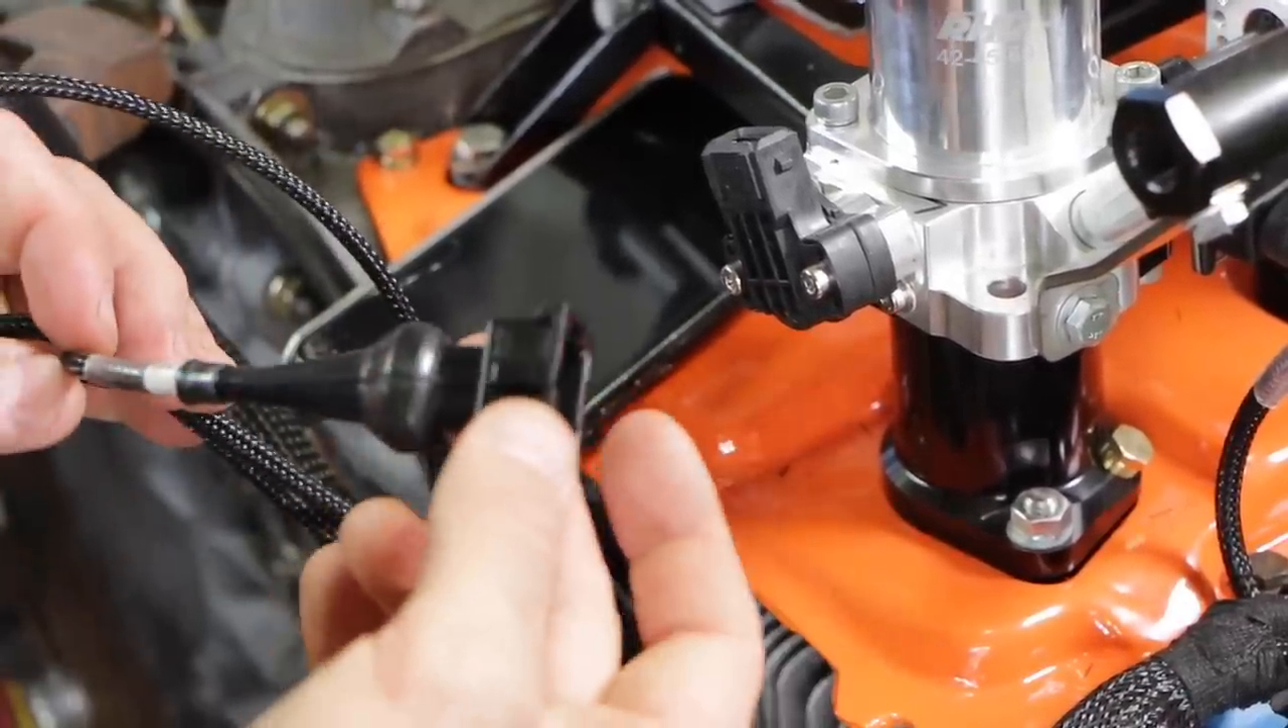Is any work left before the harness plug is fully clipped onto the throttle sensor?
Yes.